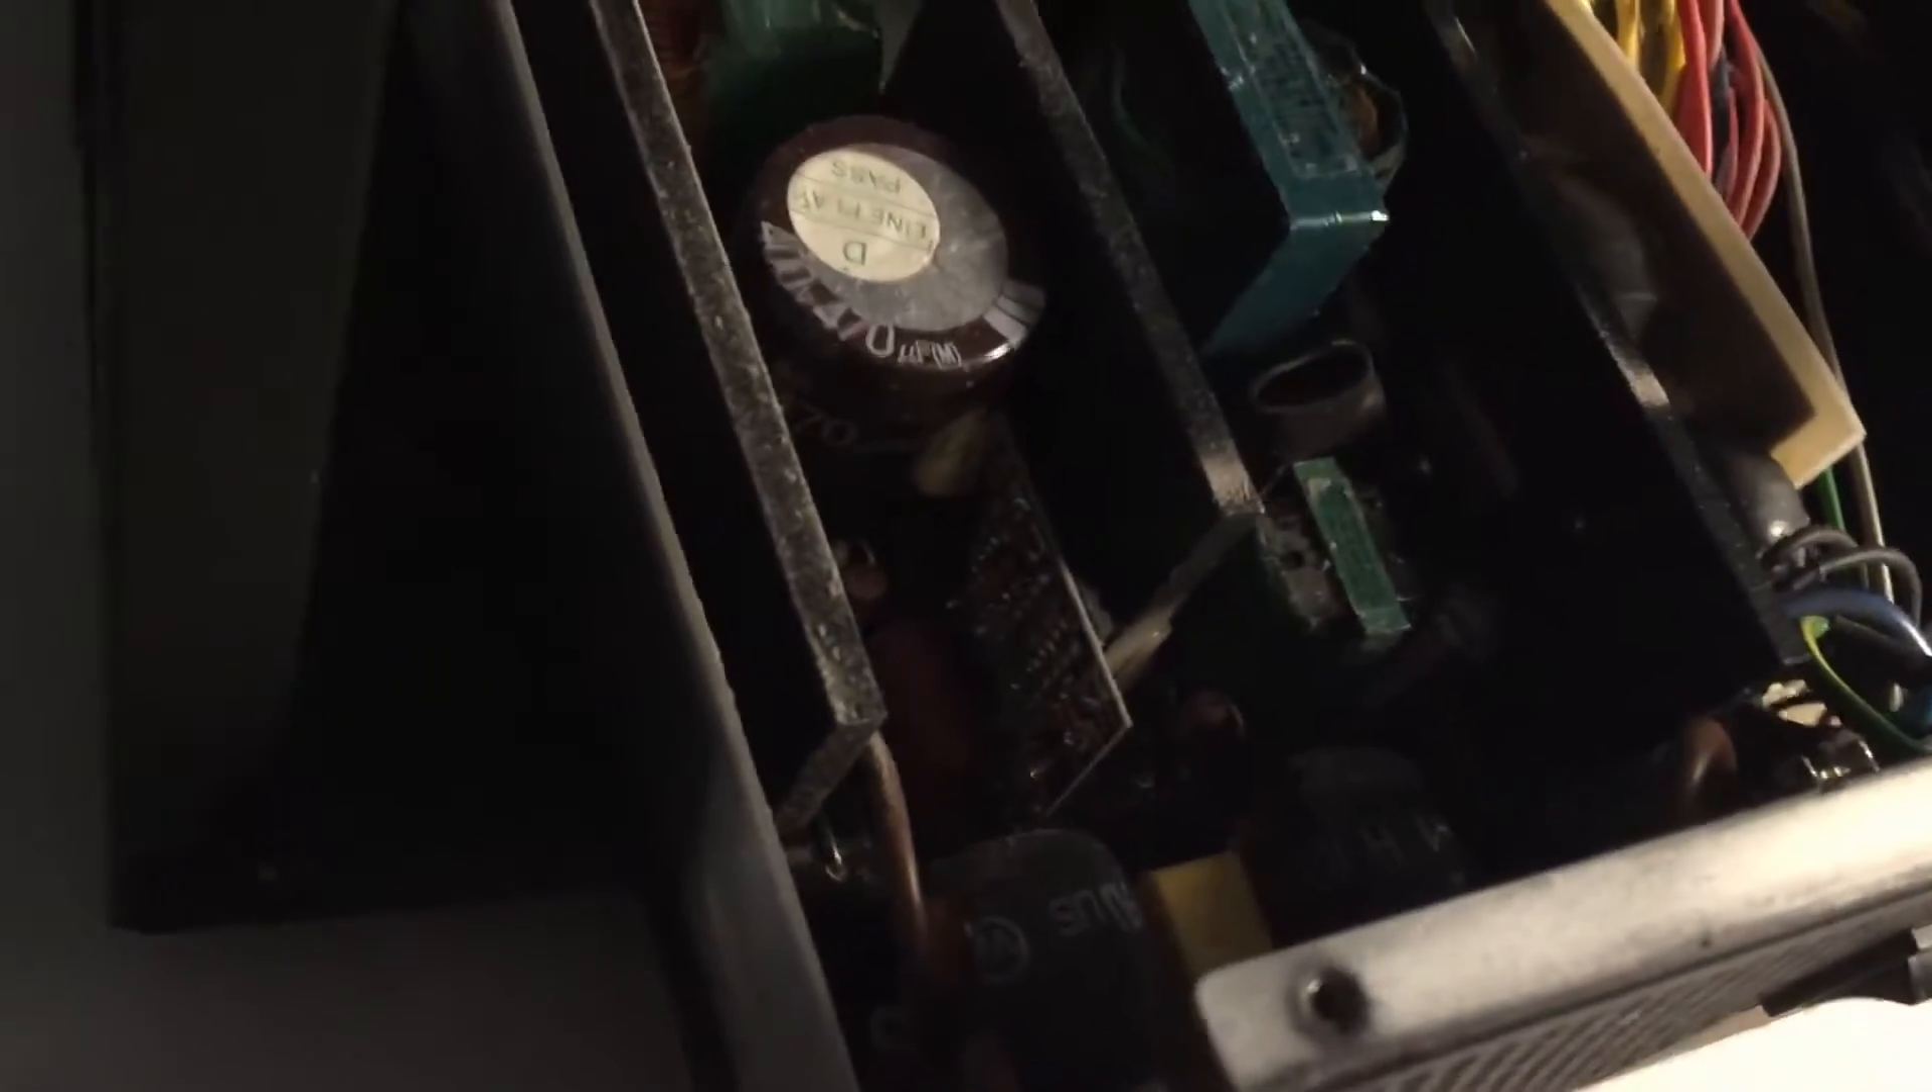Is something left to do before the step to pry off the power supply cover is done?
No.